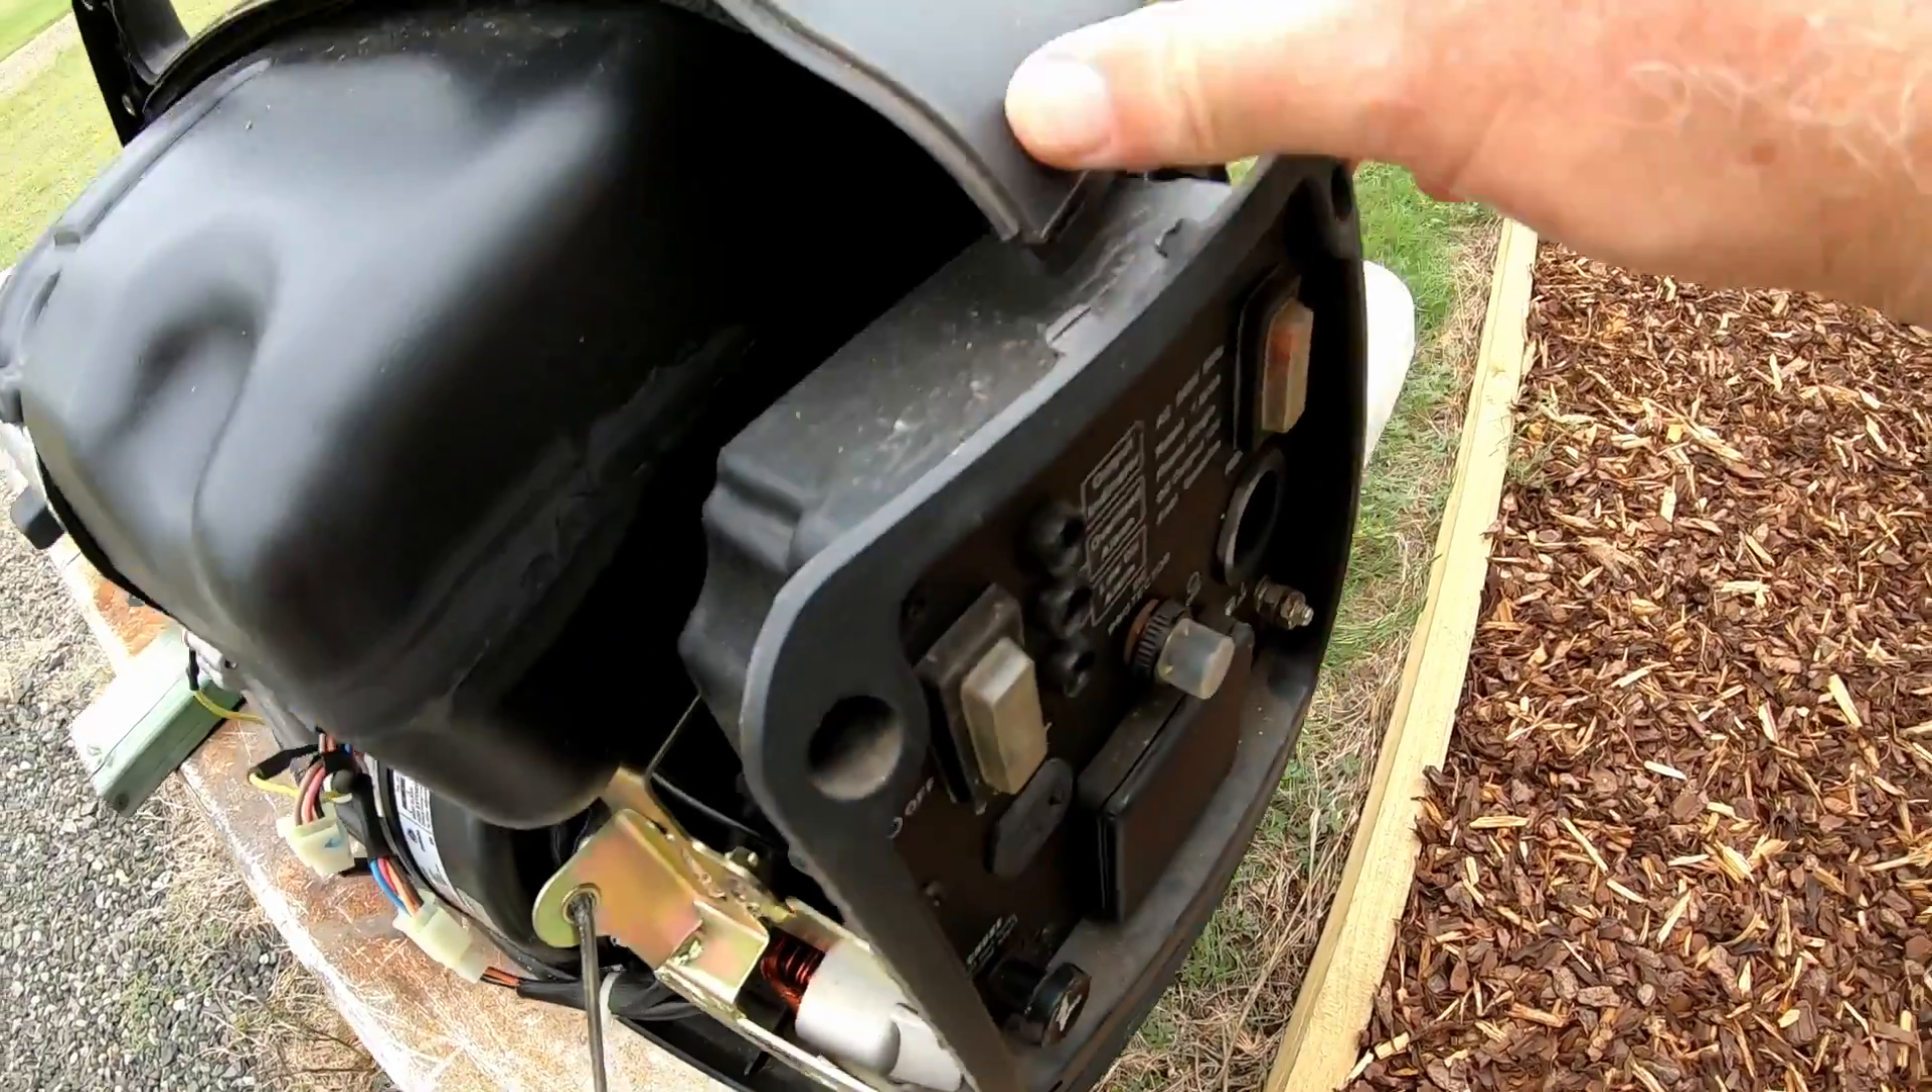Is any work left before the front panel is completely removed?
Yes.